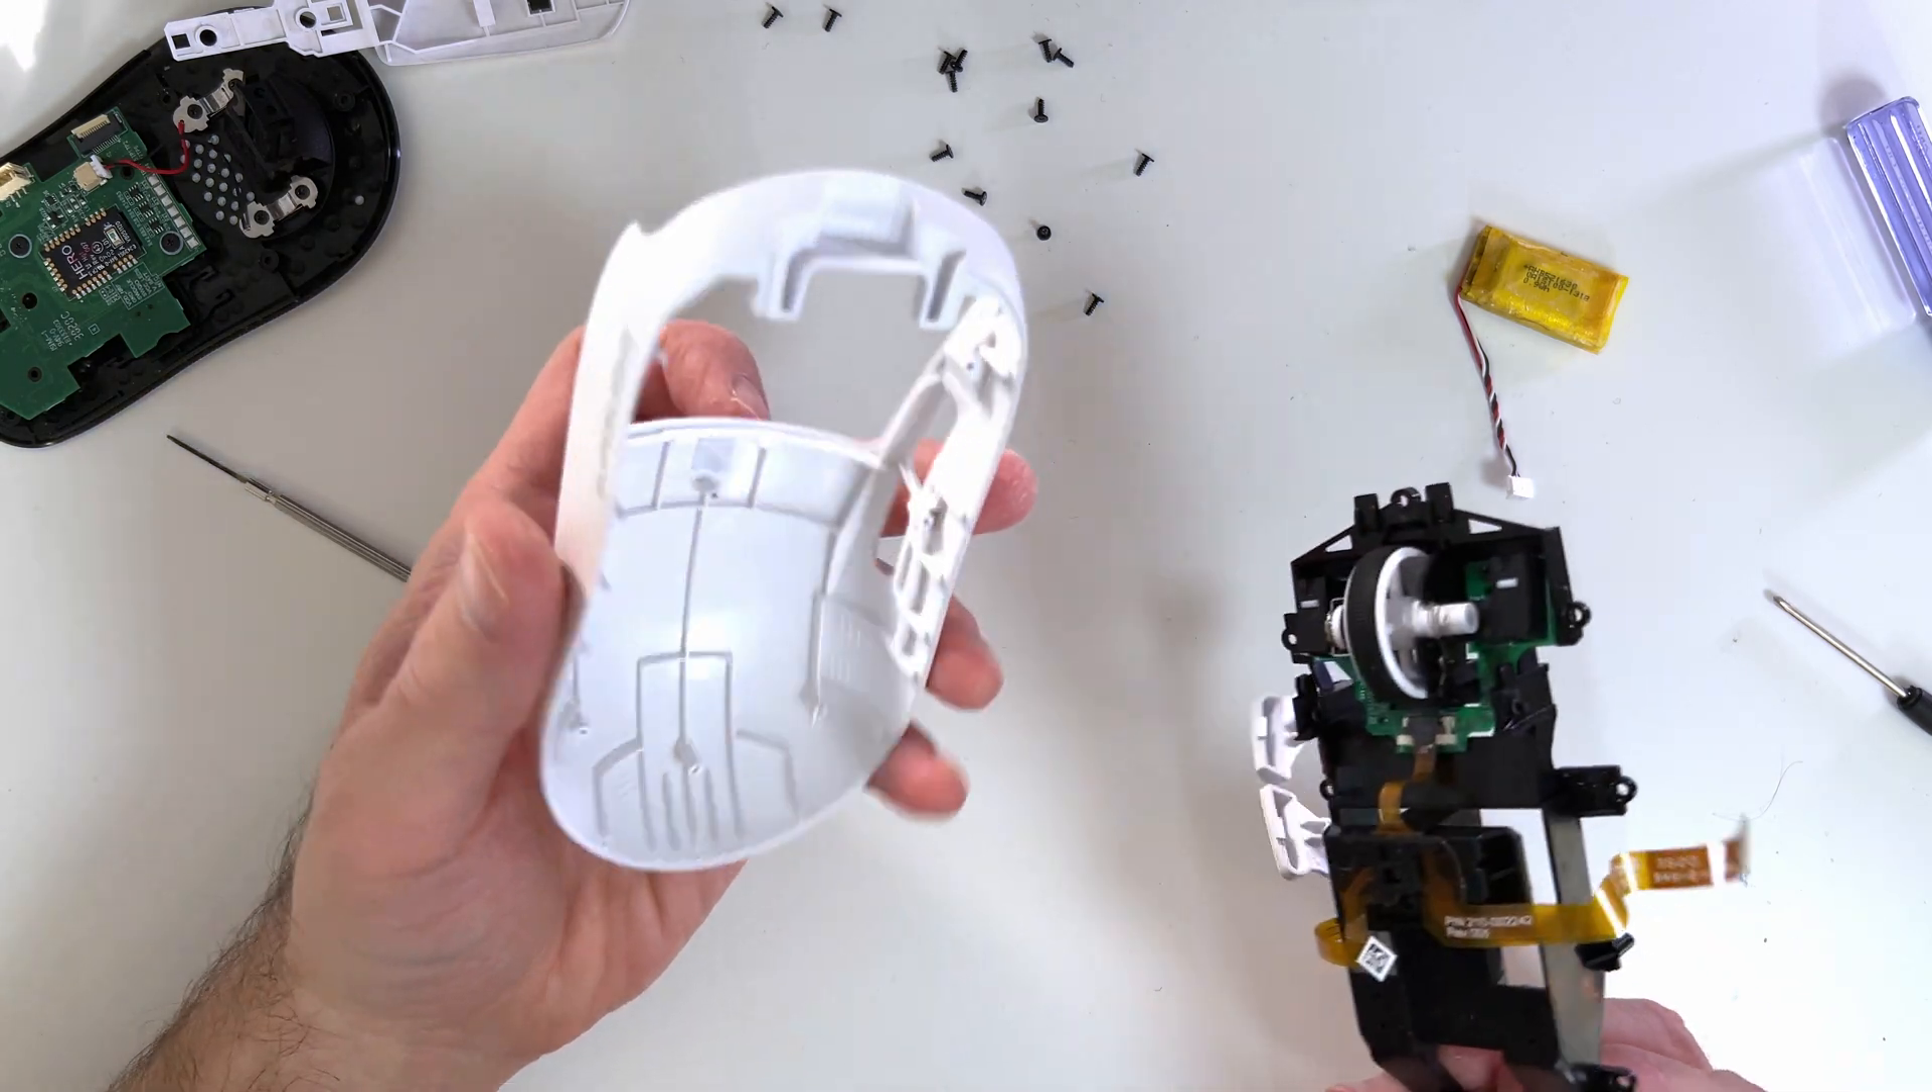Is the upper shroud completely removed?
Yes.